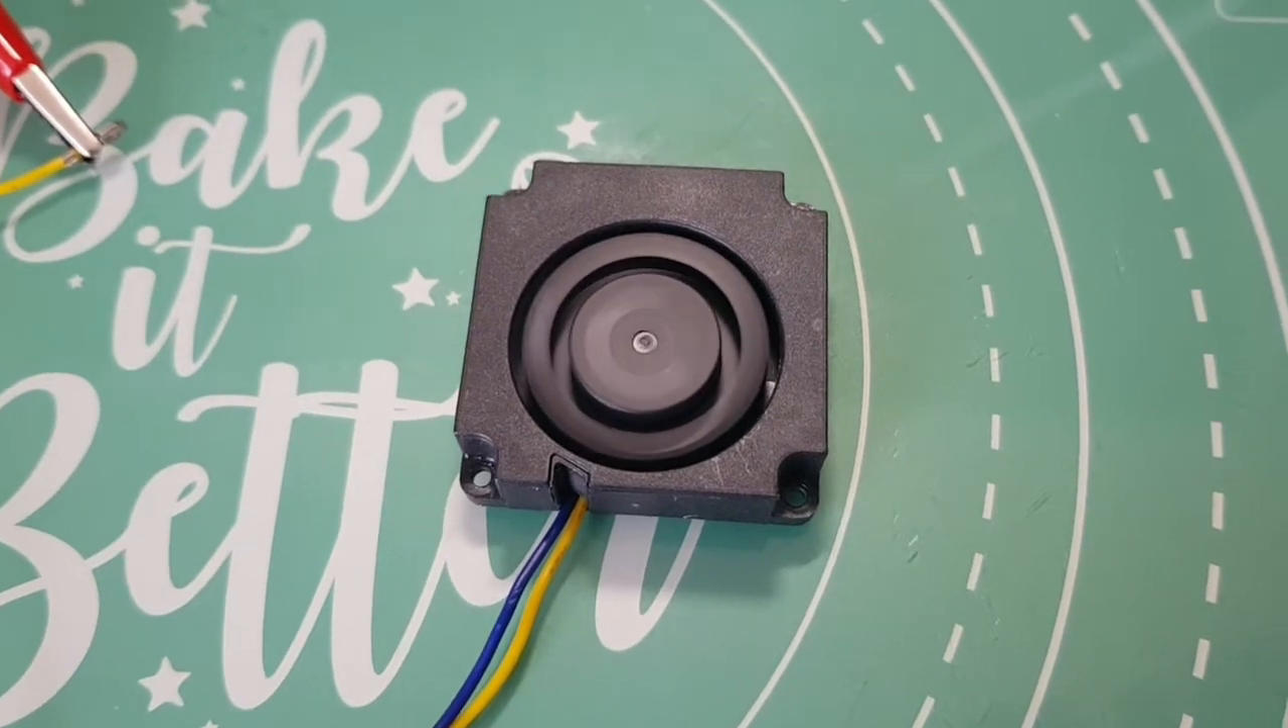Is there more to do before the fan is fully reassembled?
No.